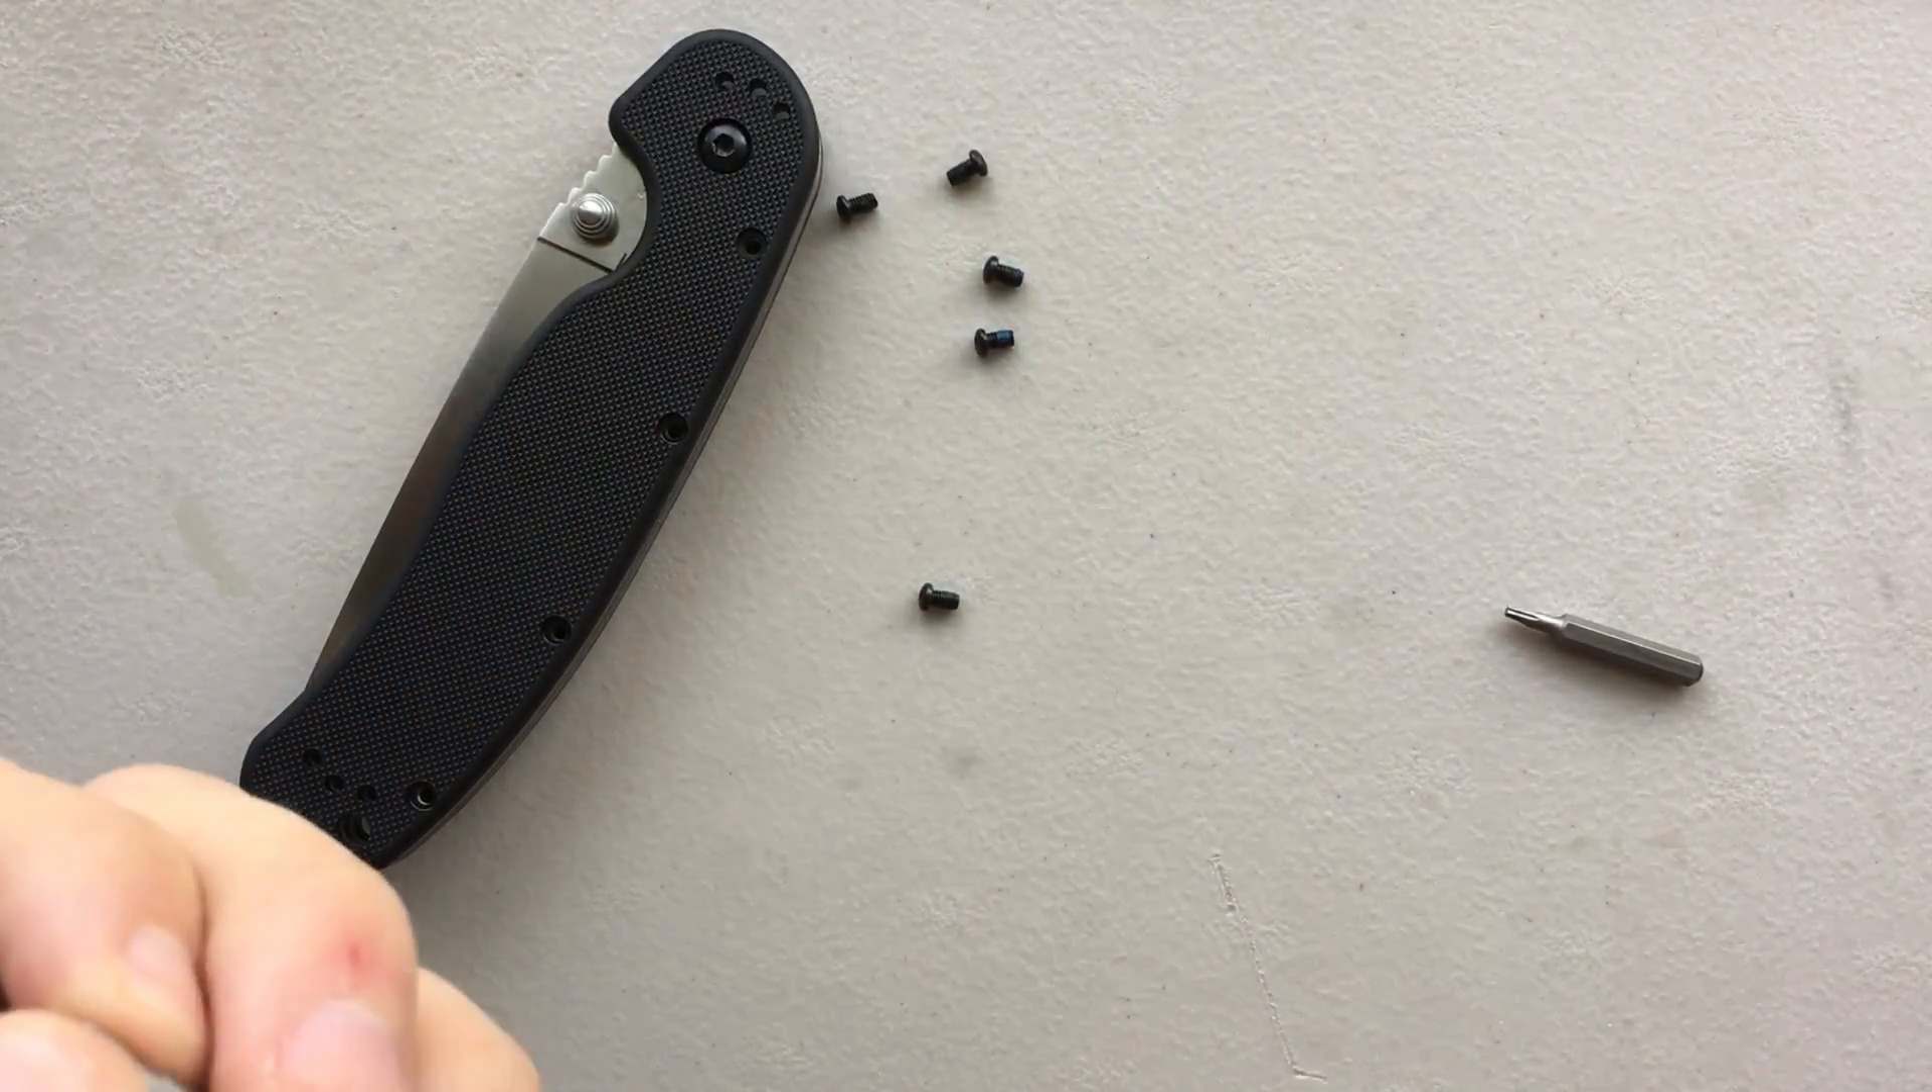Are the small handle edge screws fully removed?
Yes.